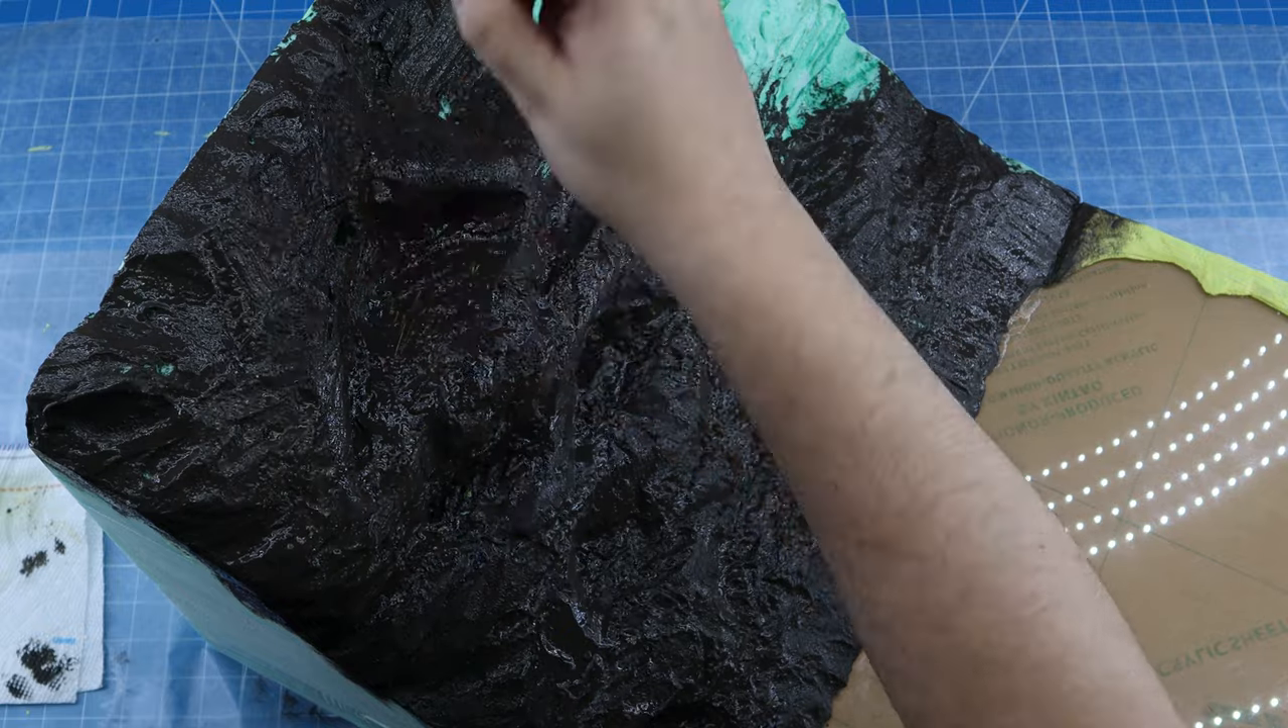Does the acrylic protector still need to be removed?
Yes.